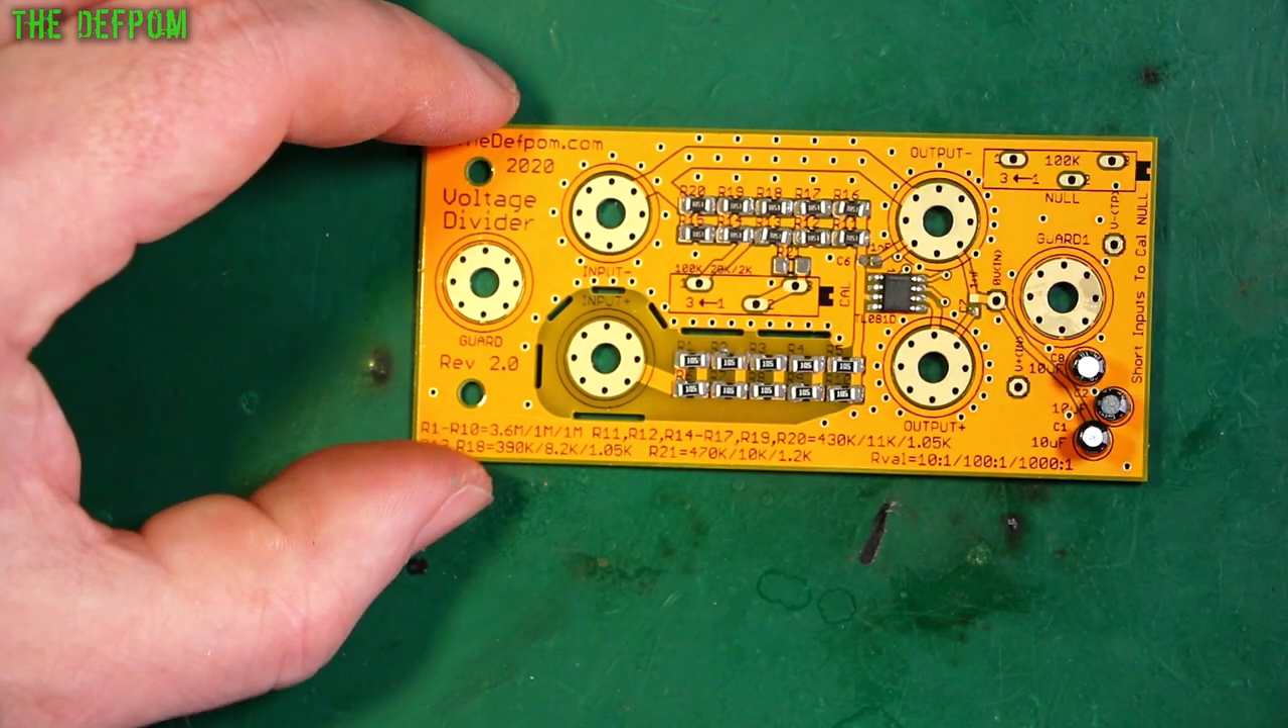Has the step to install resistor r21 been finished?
No.